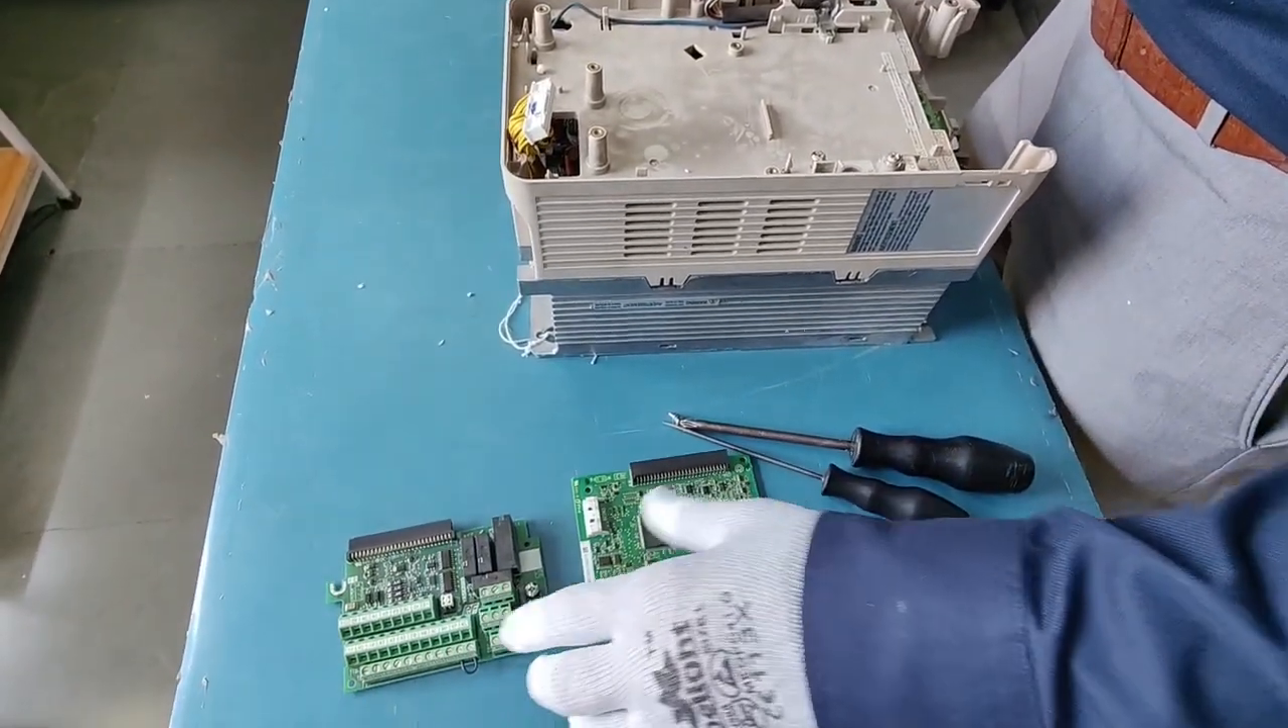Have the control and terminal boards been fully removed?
Yes.